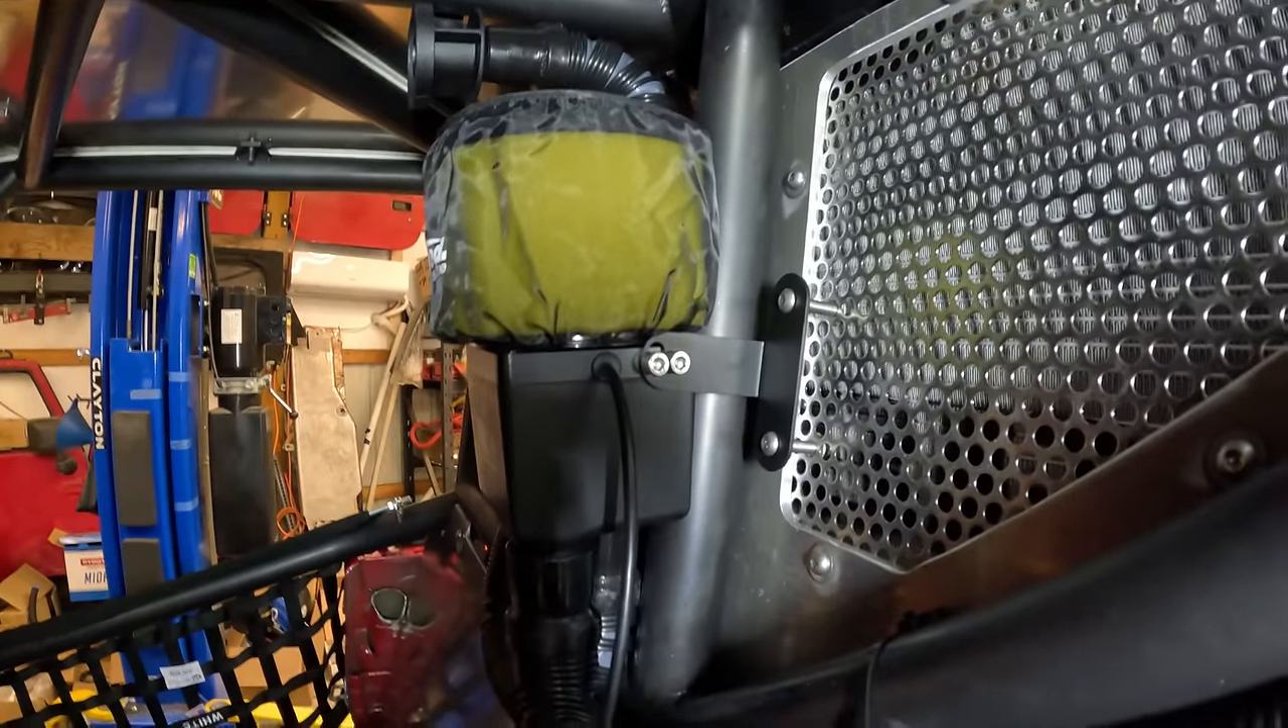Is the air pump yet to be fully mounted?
No.